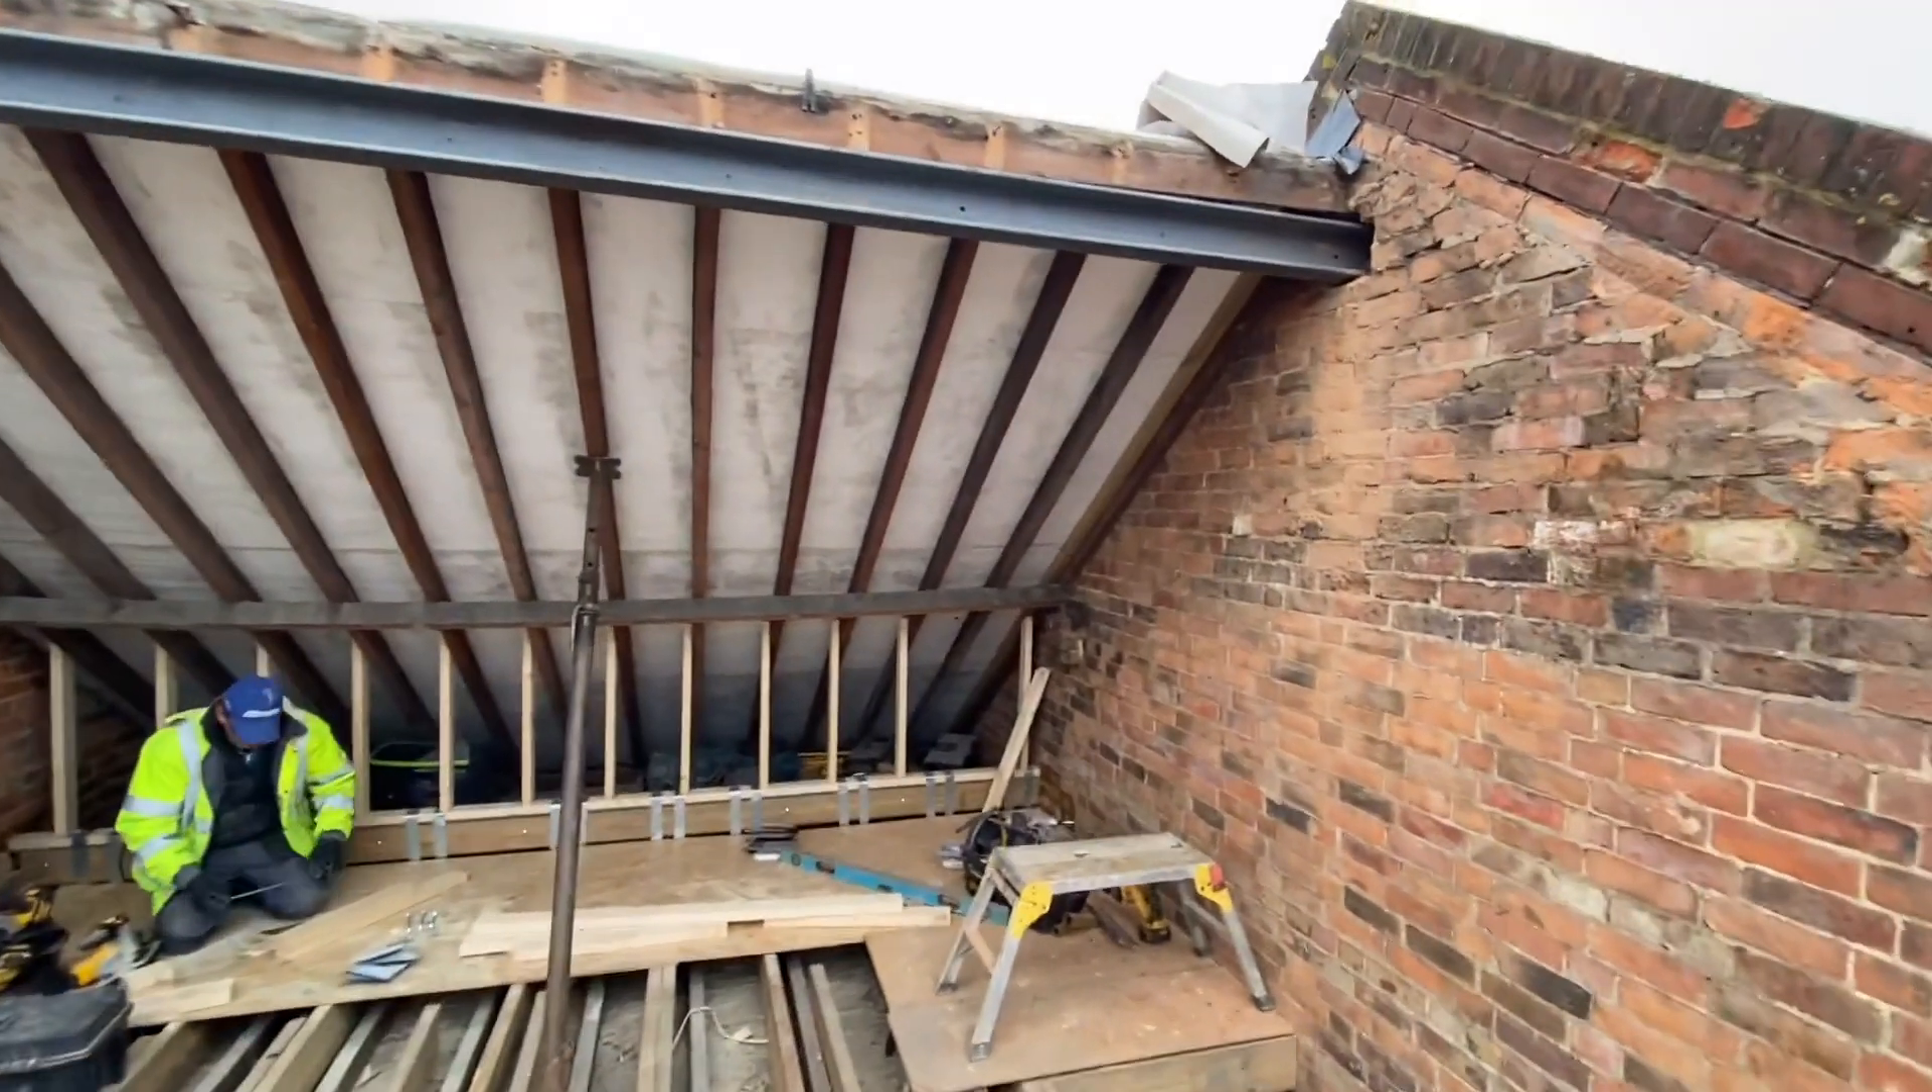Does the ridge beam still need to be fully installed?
No.